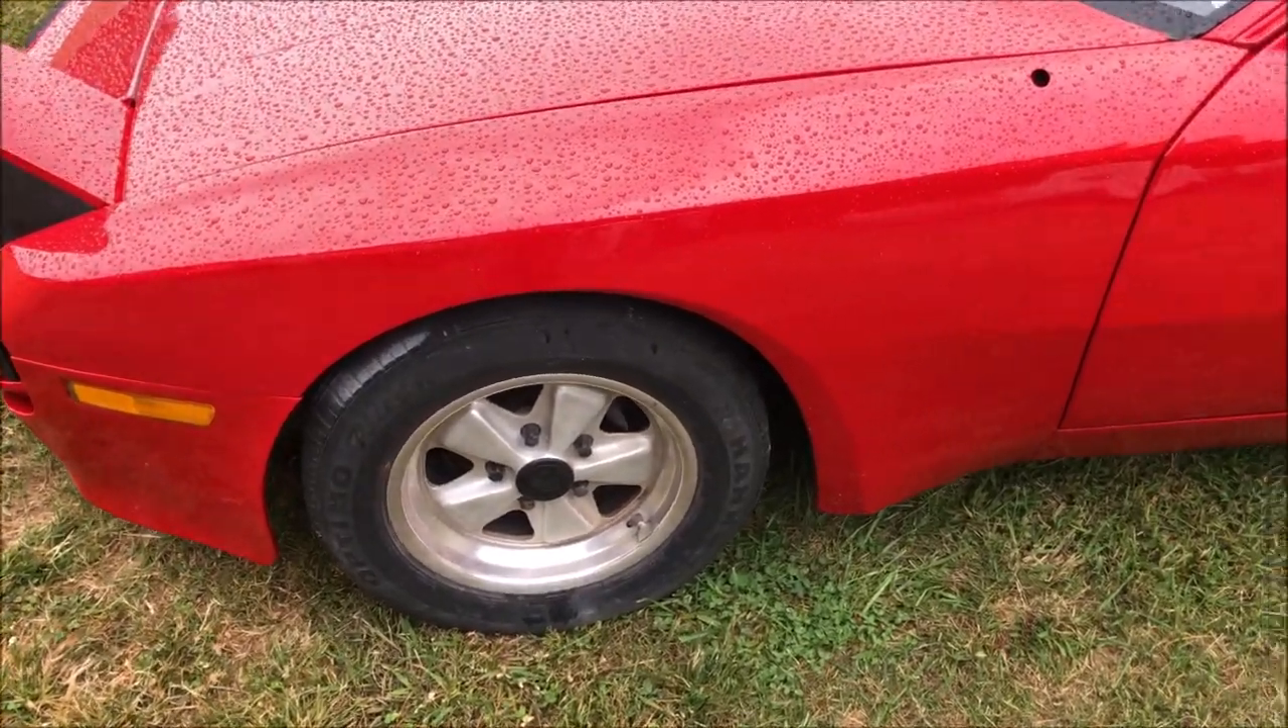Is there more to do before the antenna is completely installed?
Yes.